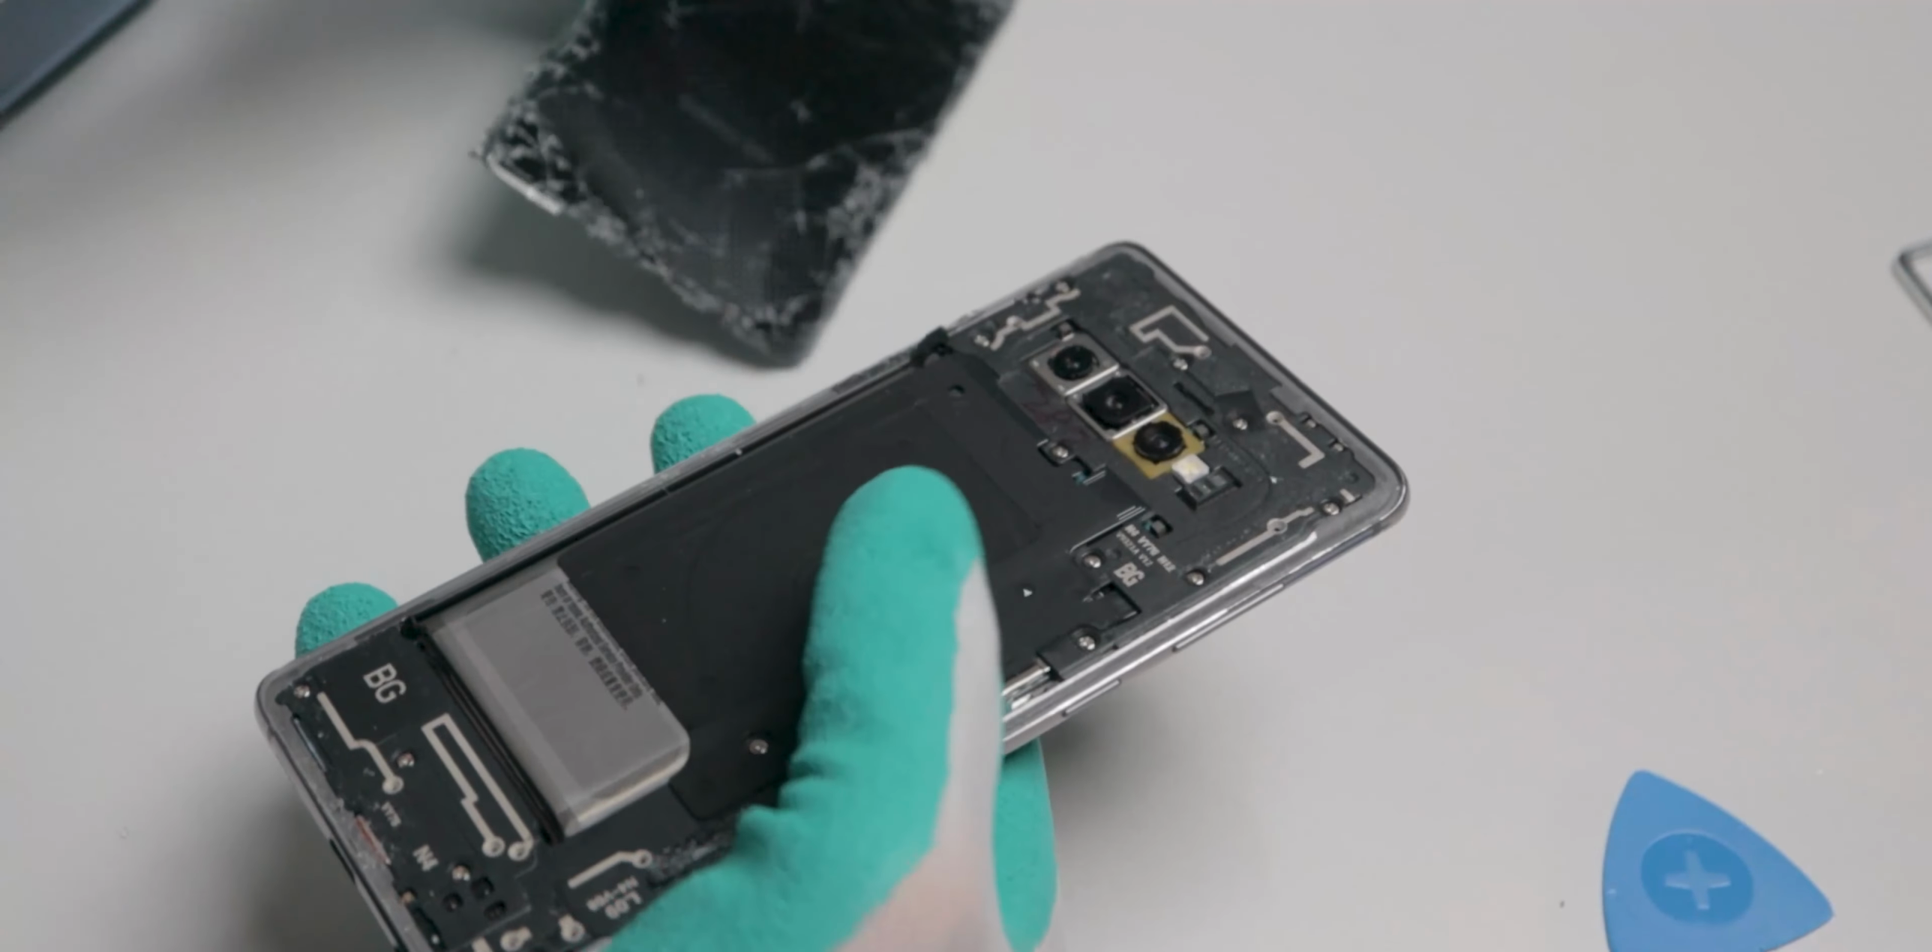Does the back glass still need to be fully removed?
No.